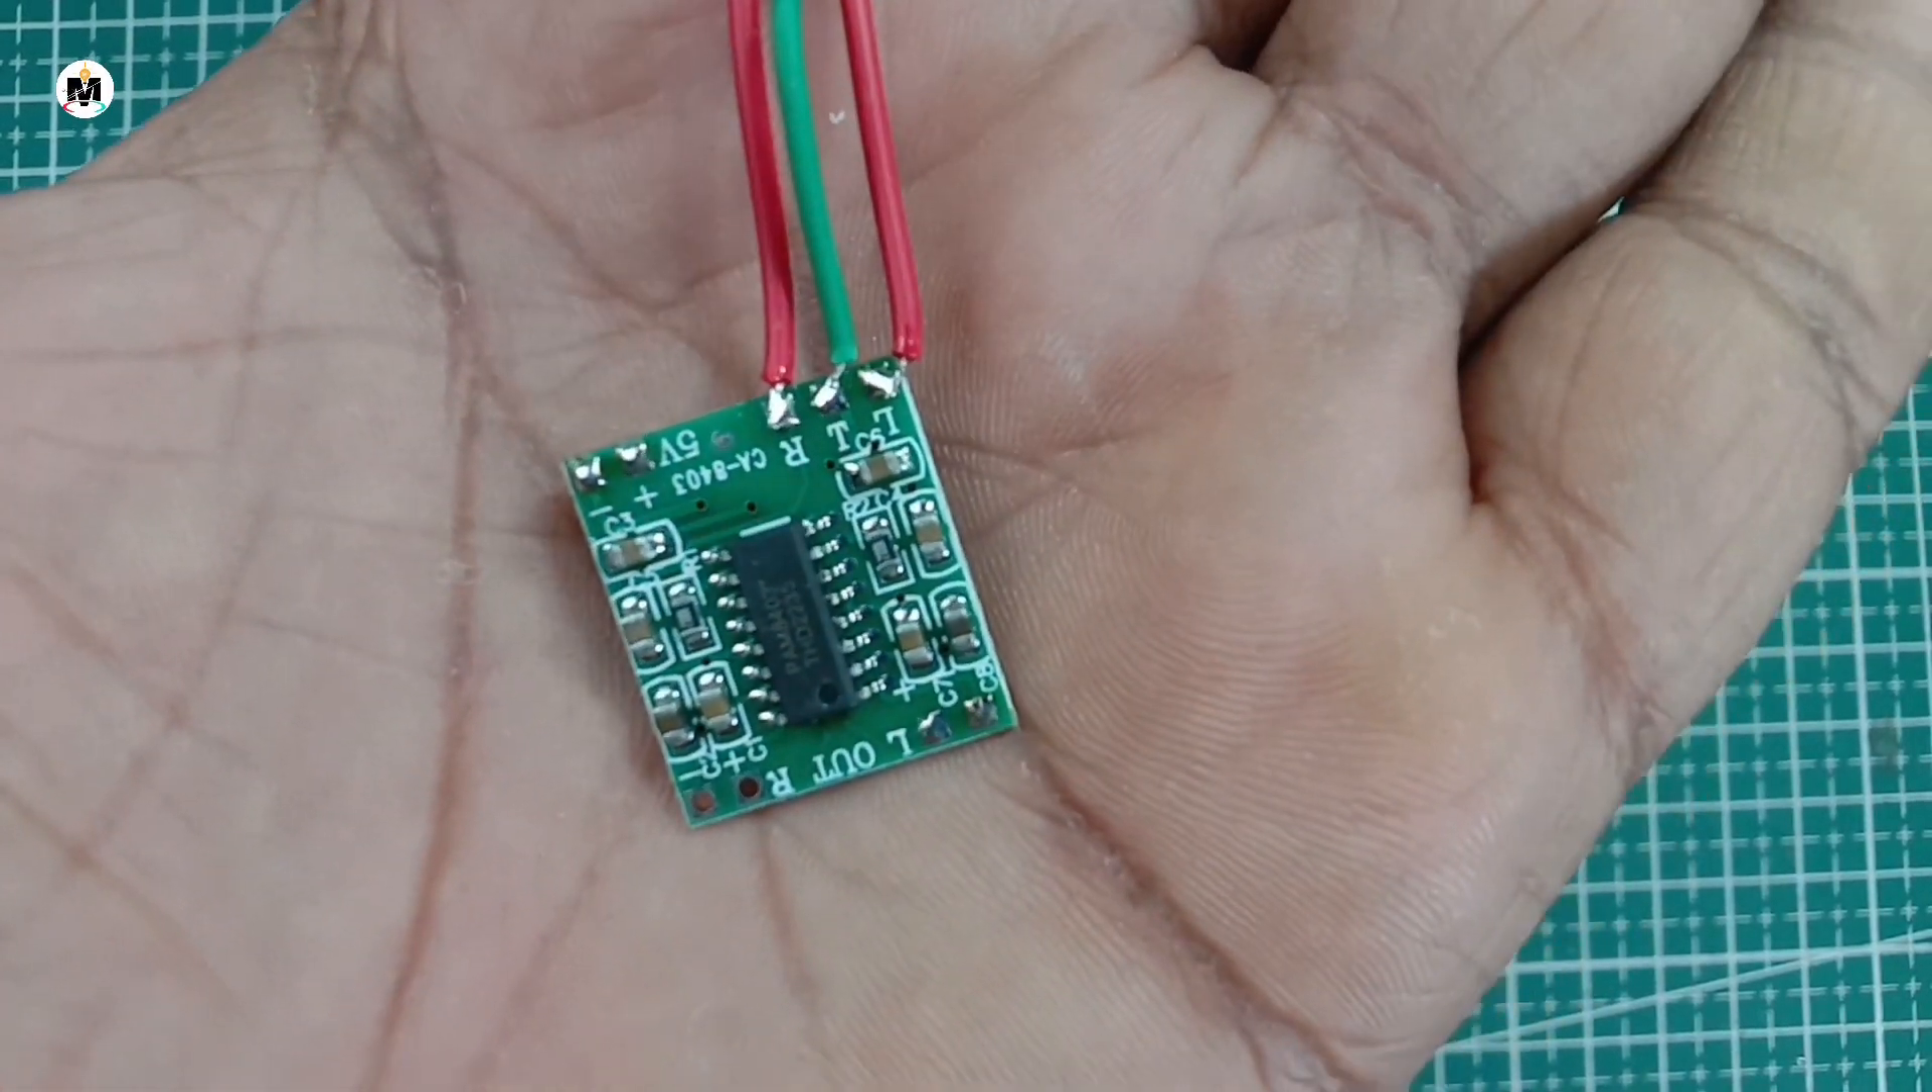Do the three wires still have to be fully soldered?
No.